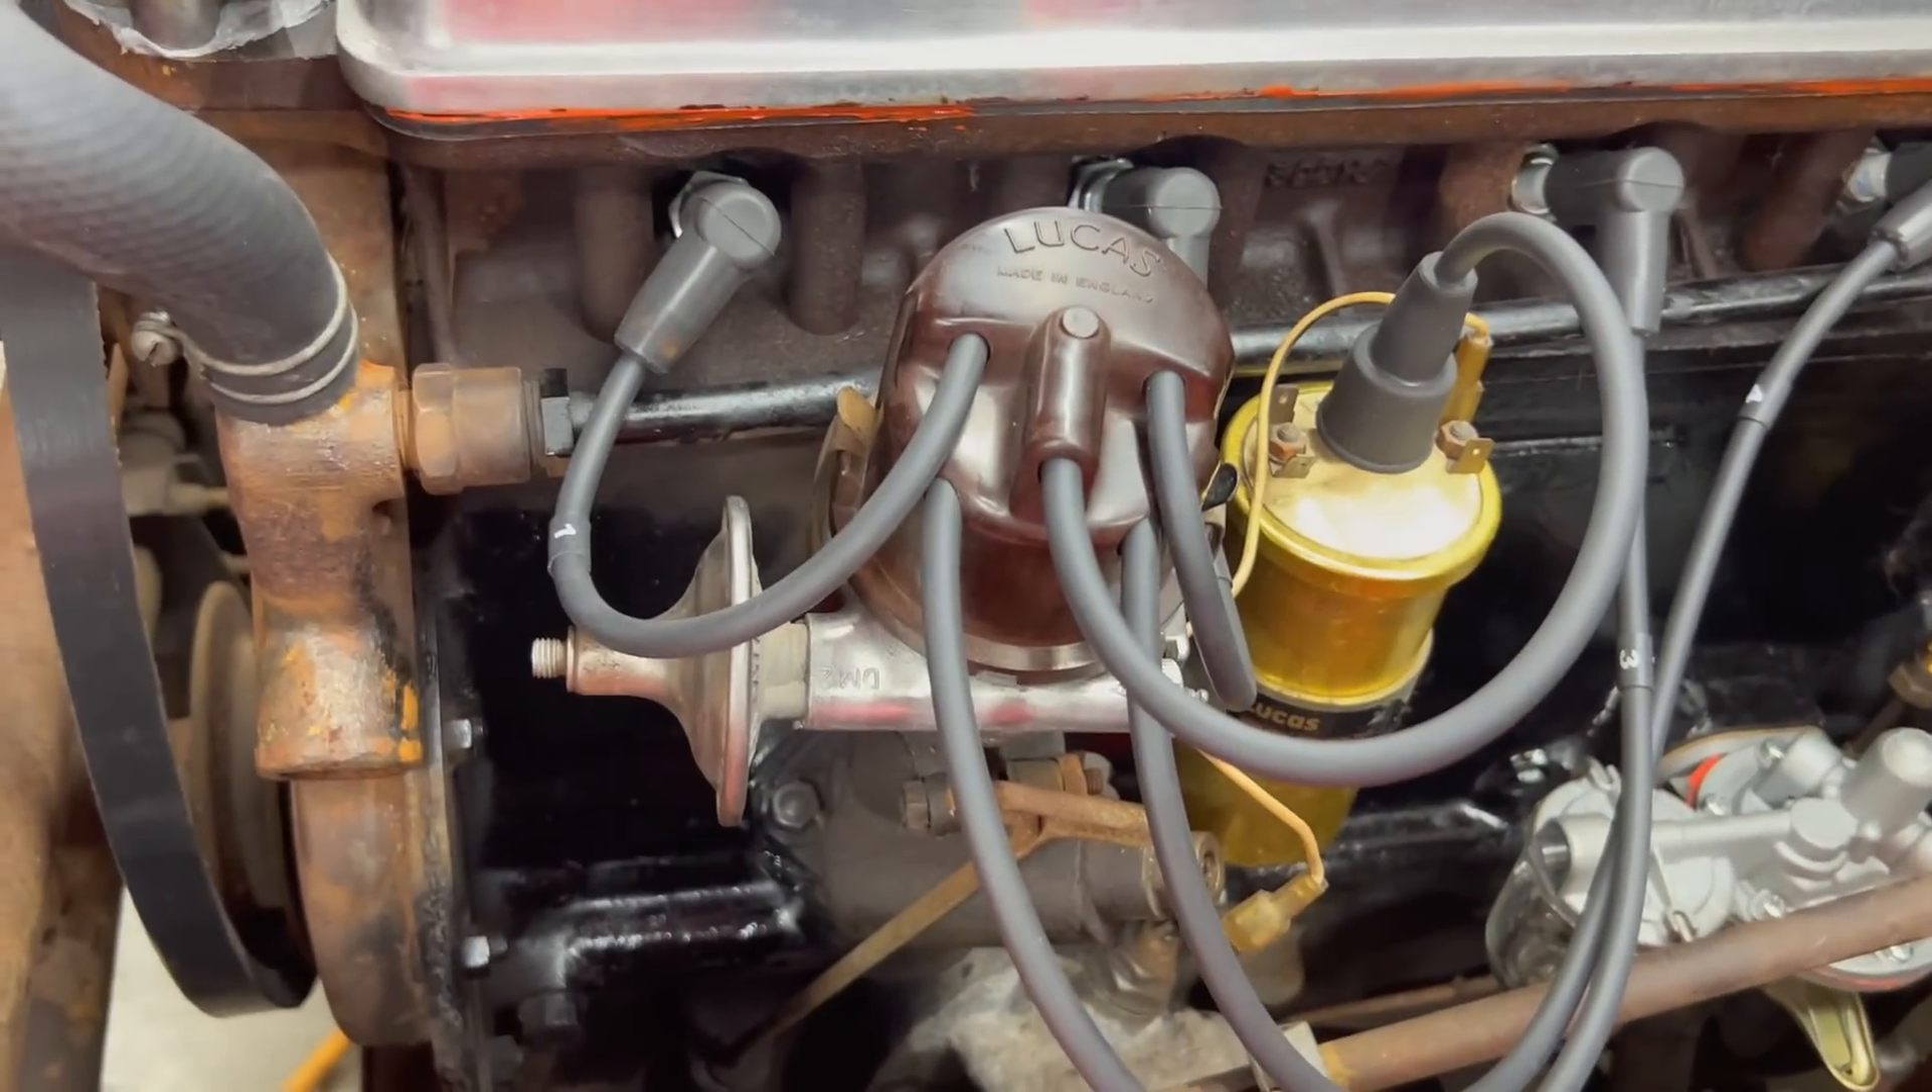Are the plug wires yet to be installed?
No.